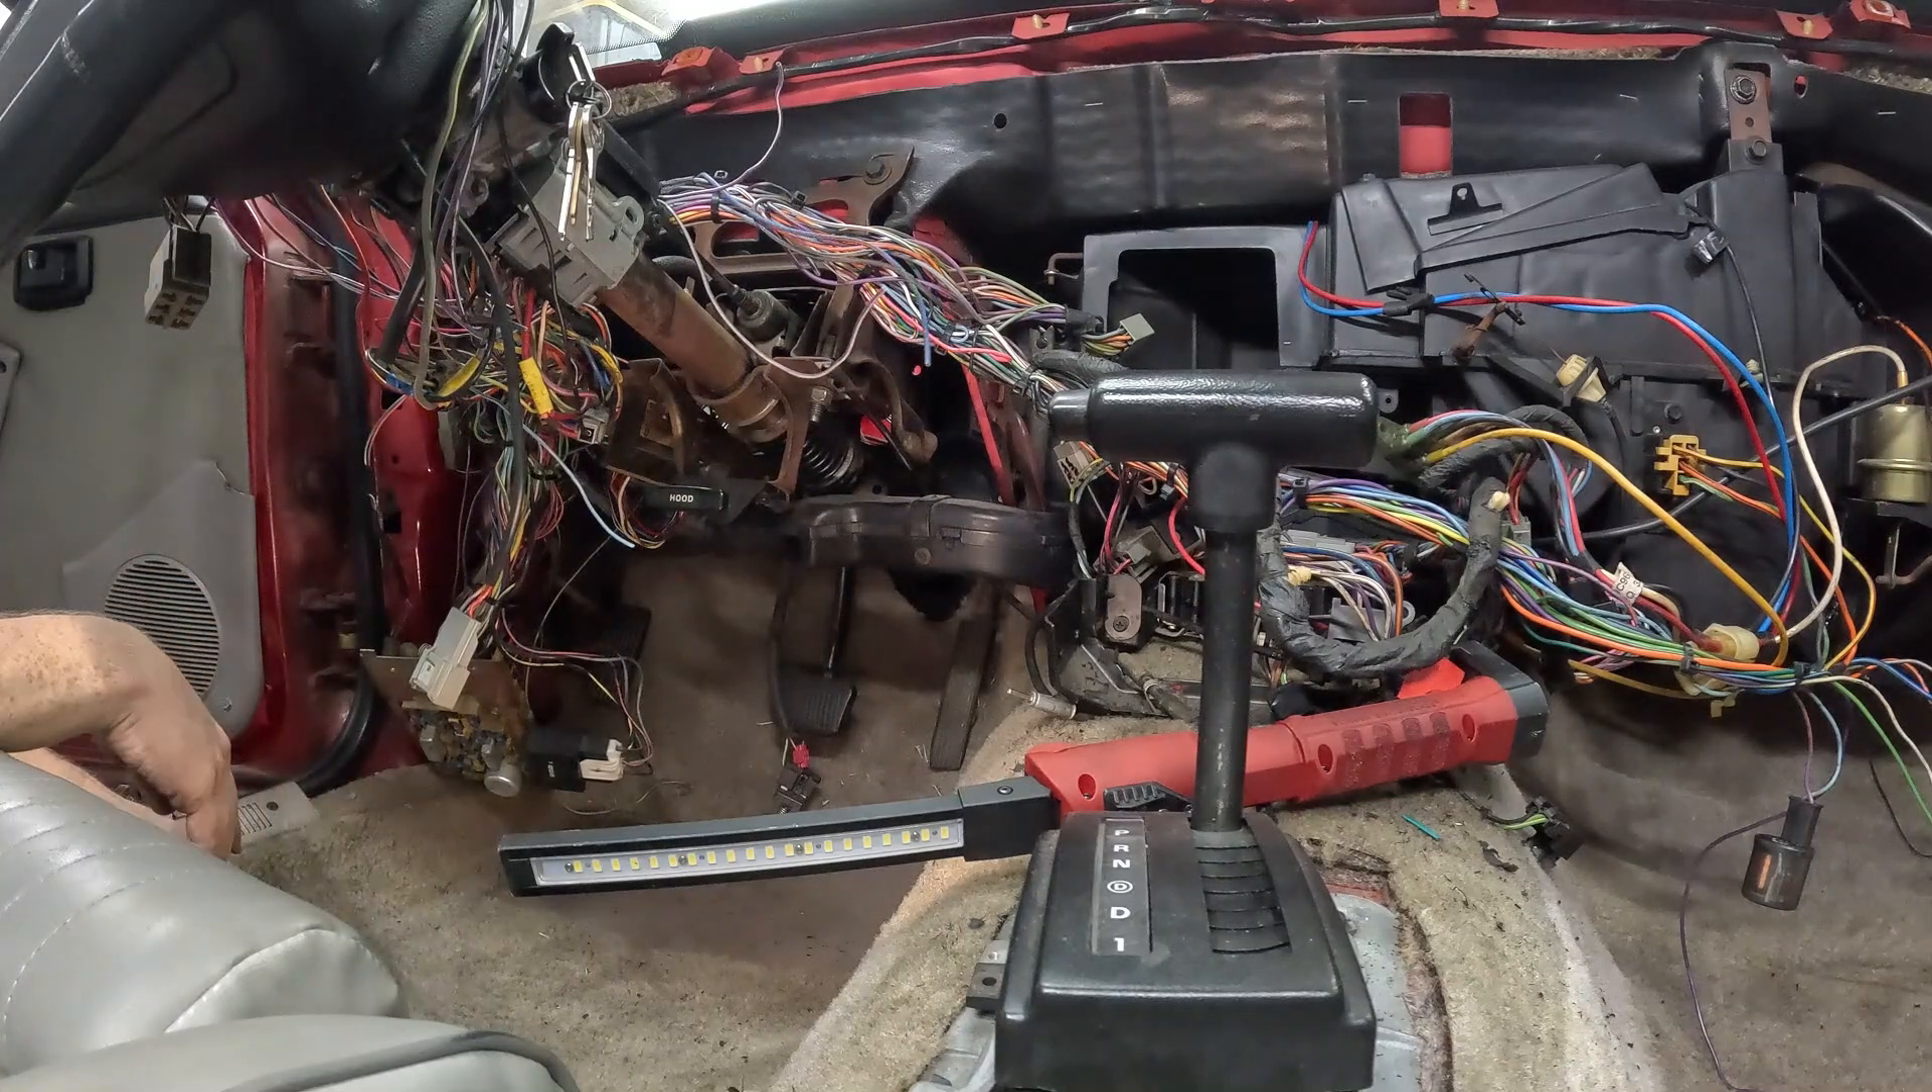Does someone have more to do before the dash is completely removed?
No.